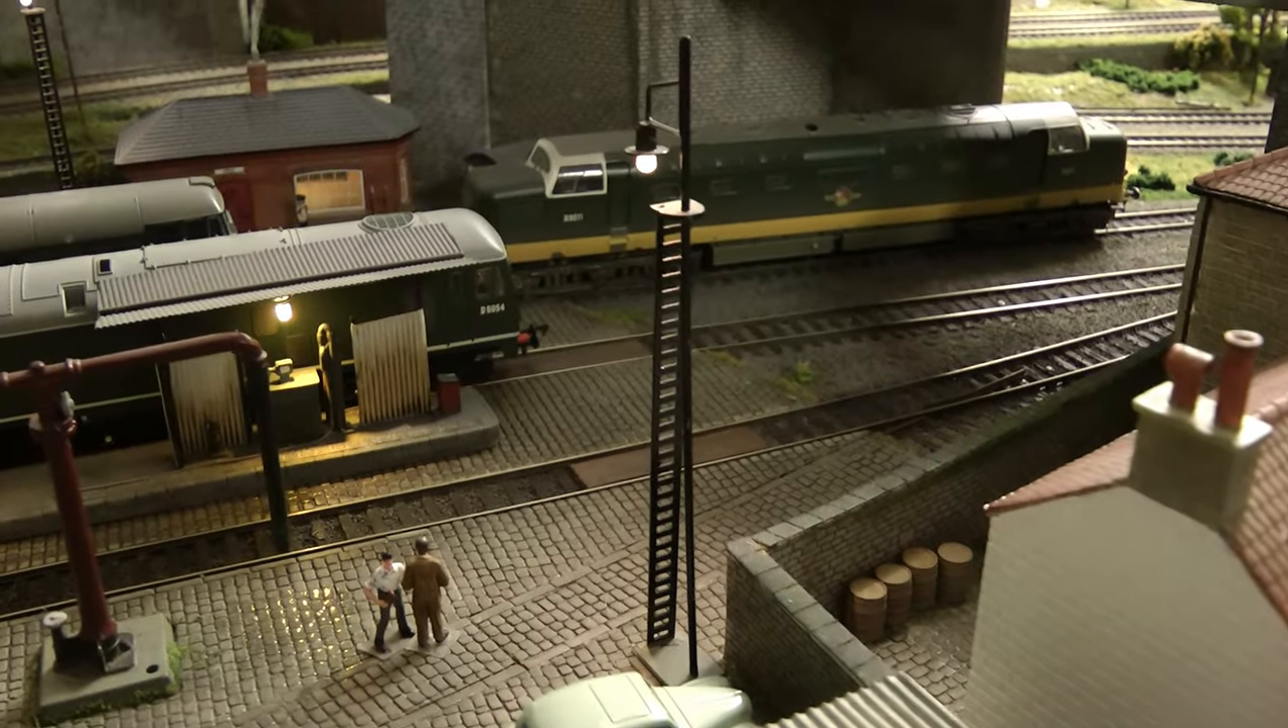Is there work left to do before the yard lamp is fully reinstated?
No.